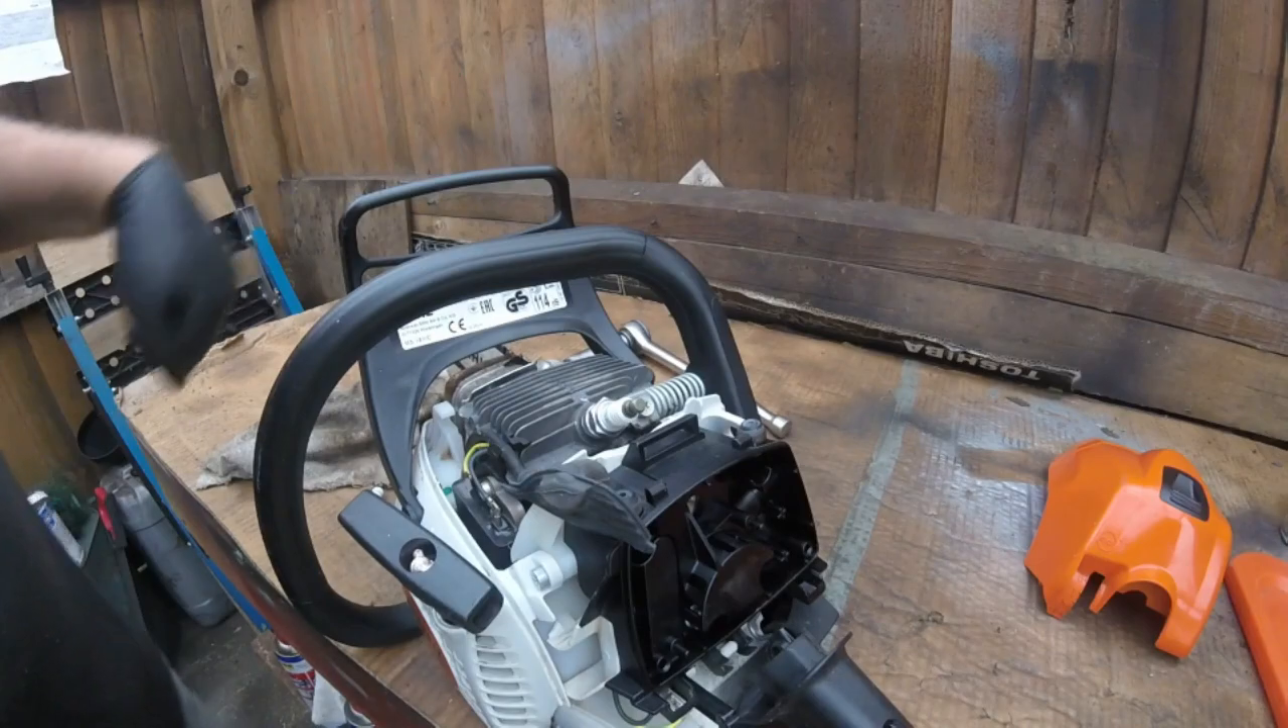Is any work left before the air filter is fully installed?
Yes.